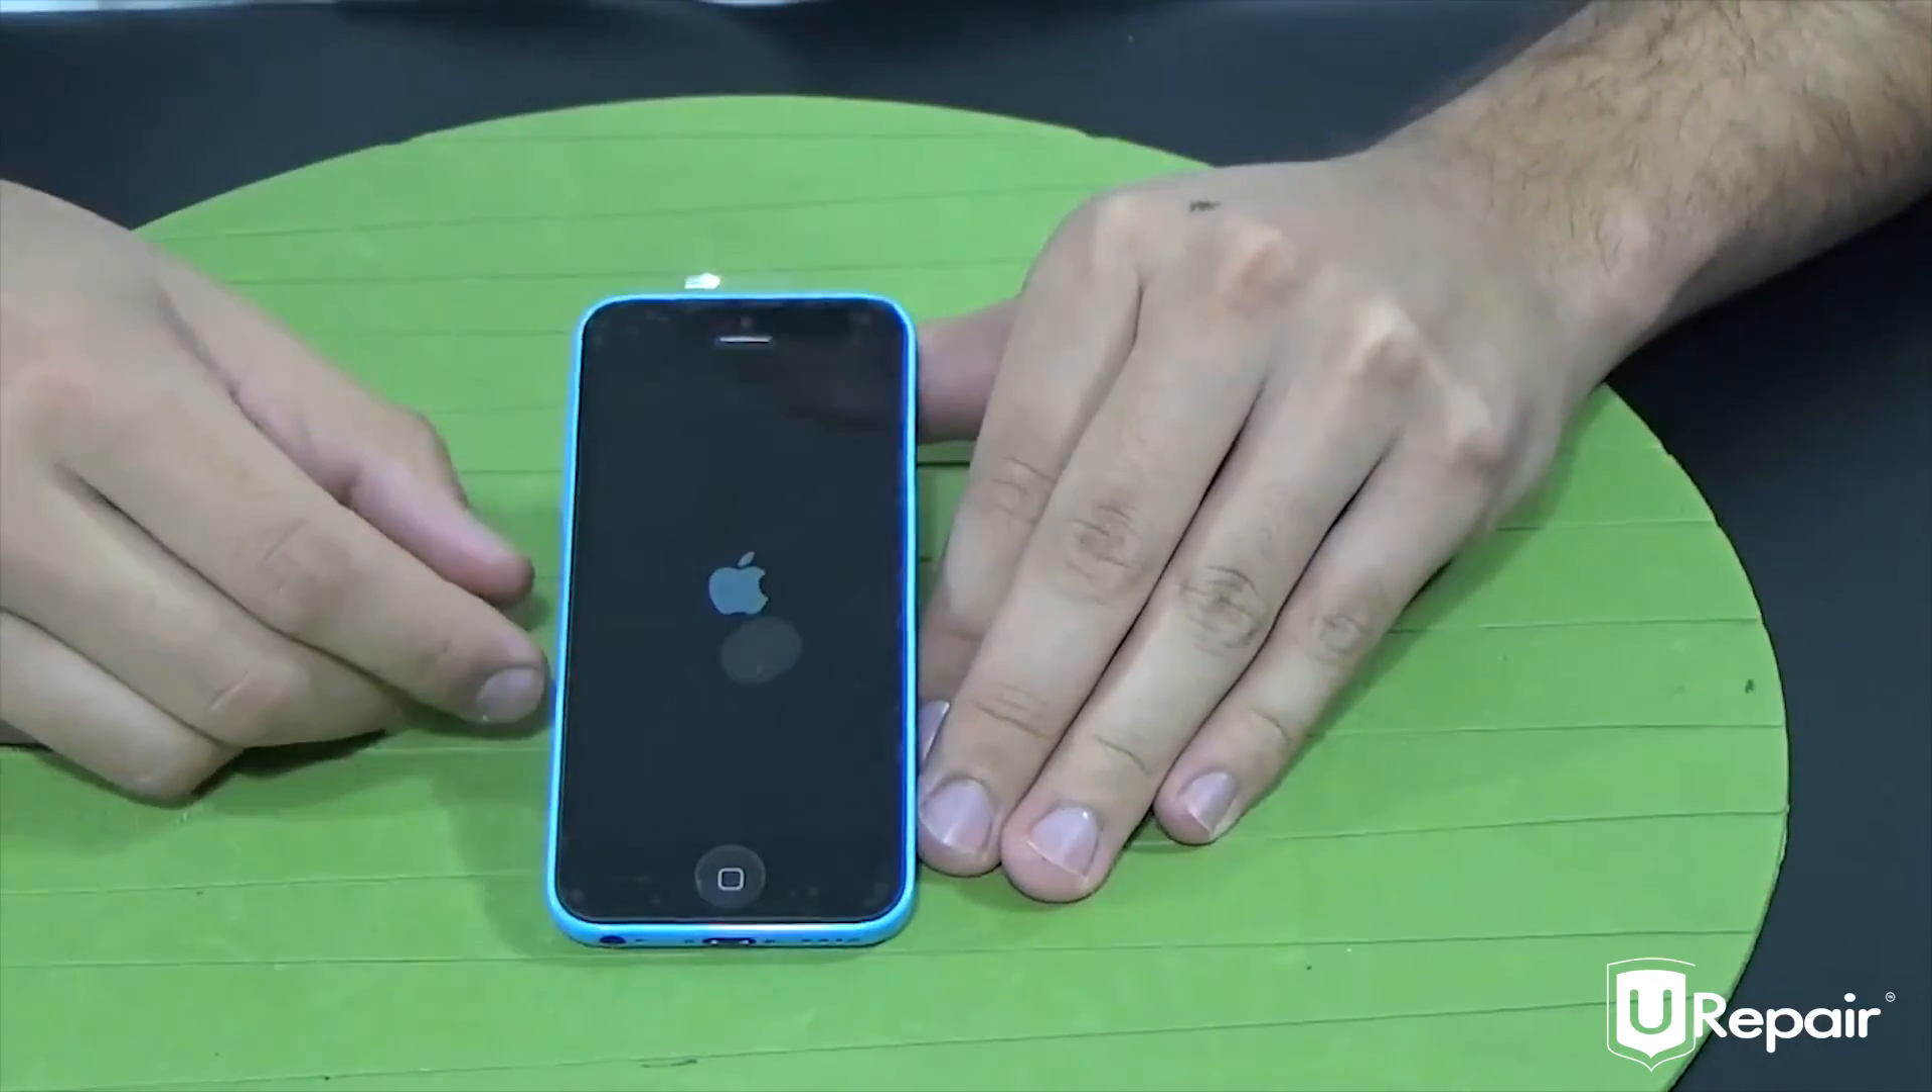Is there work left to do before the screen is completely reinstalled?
No.